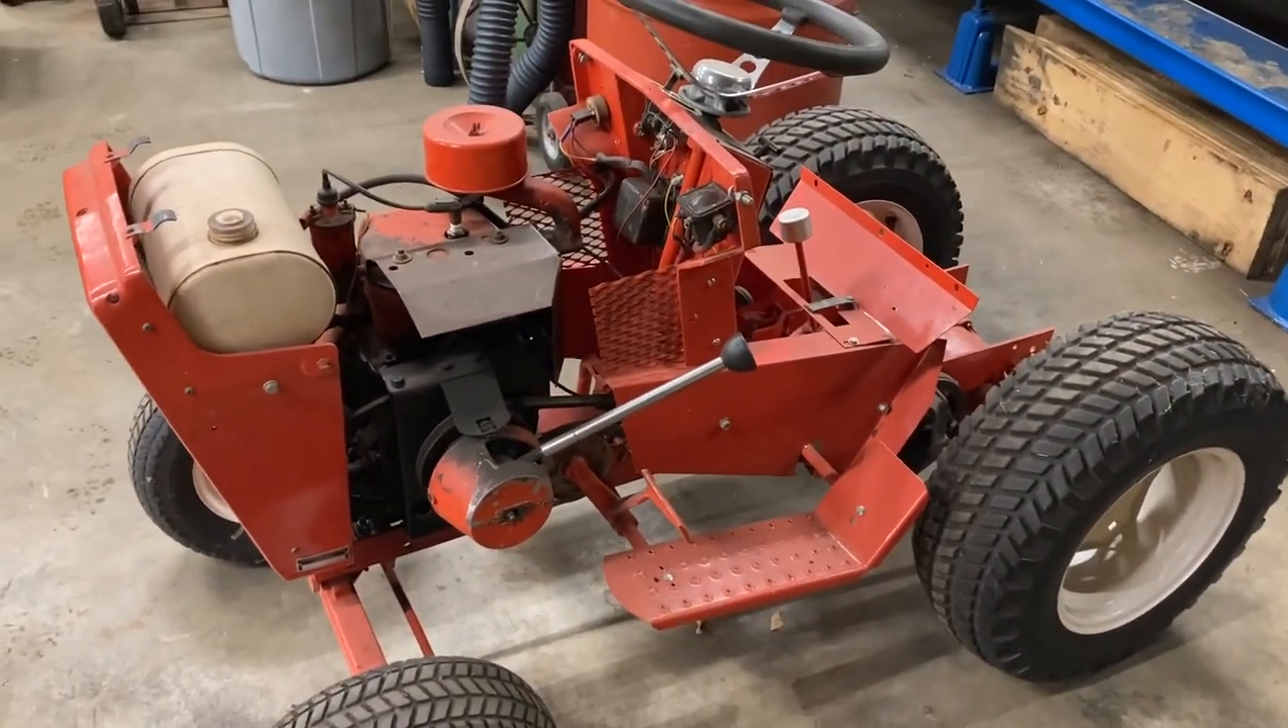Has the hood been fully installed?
No.